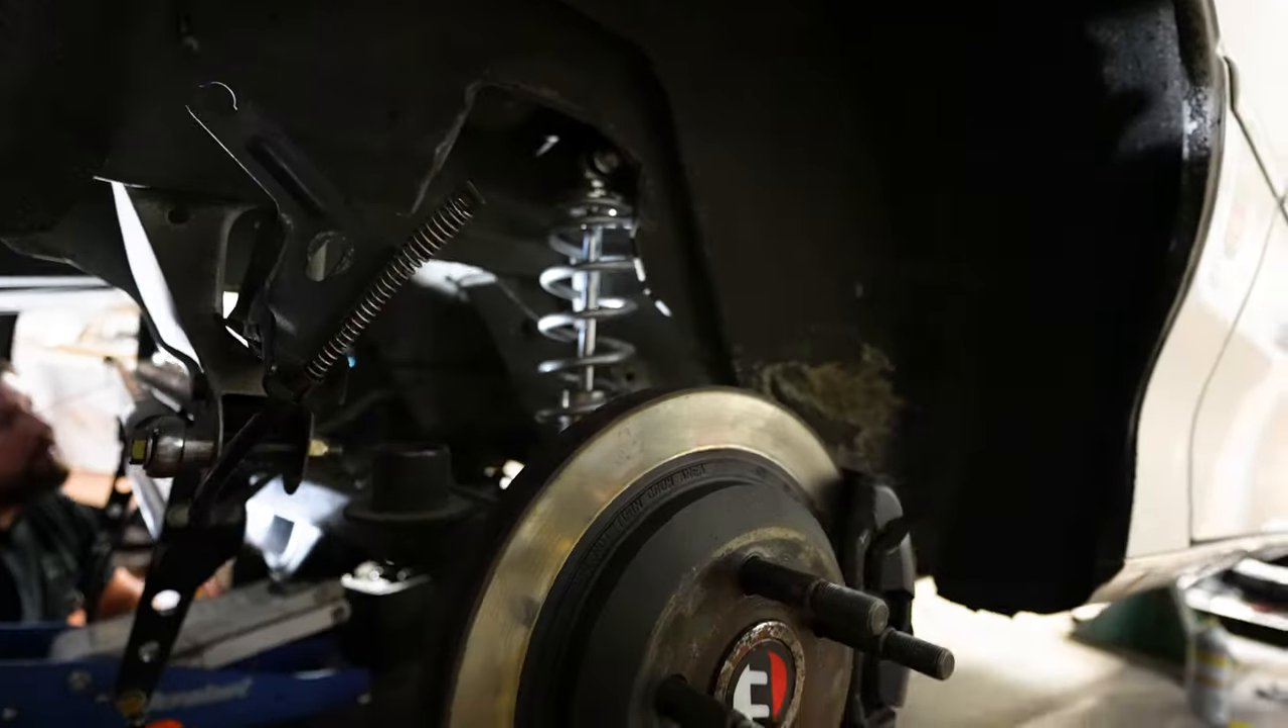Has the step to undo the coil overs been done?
No.